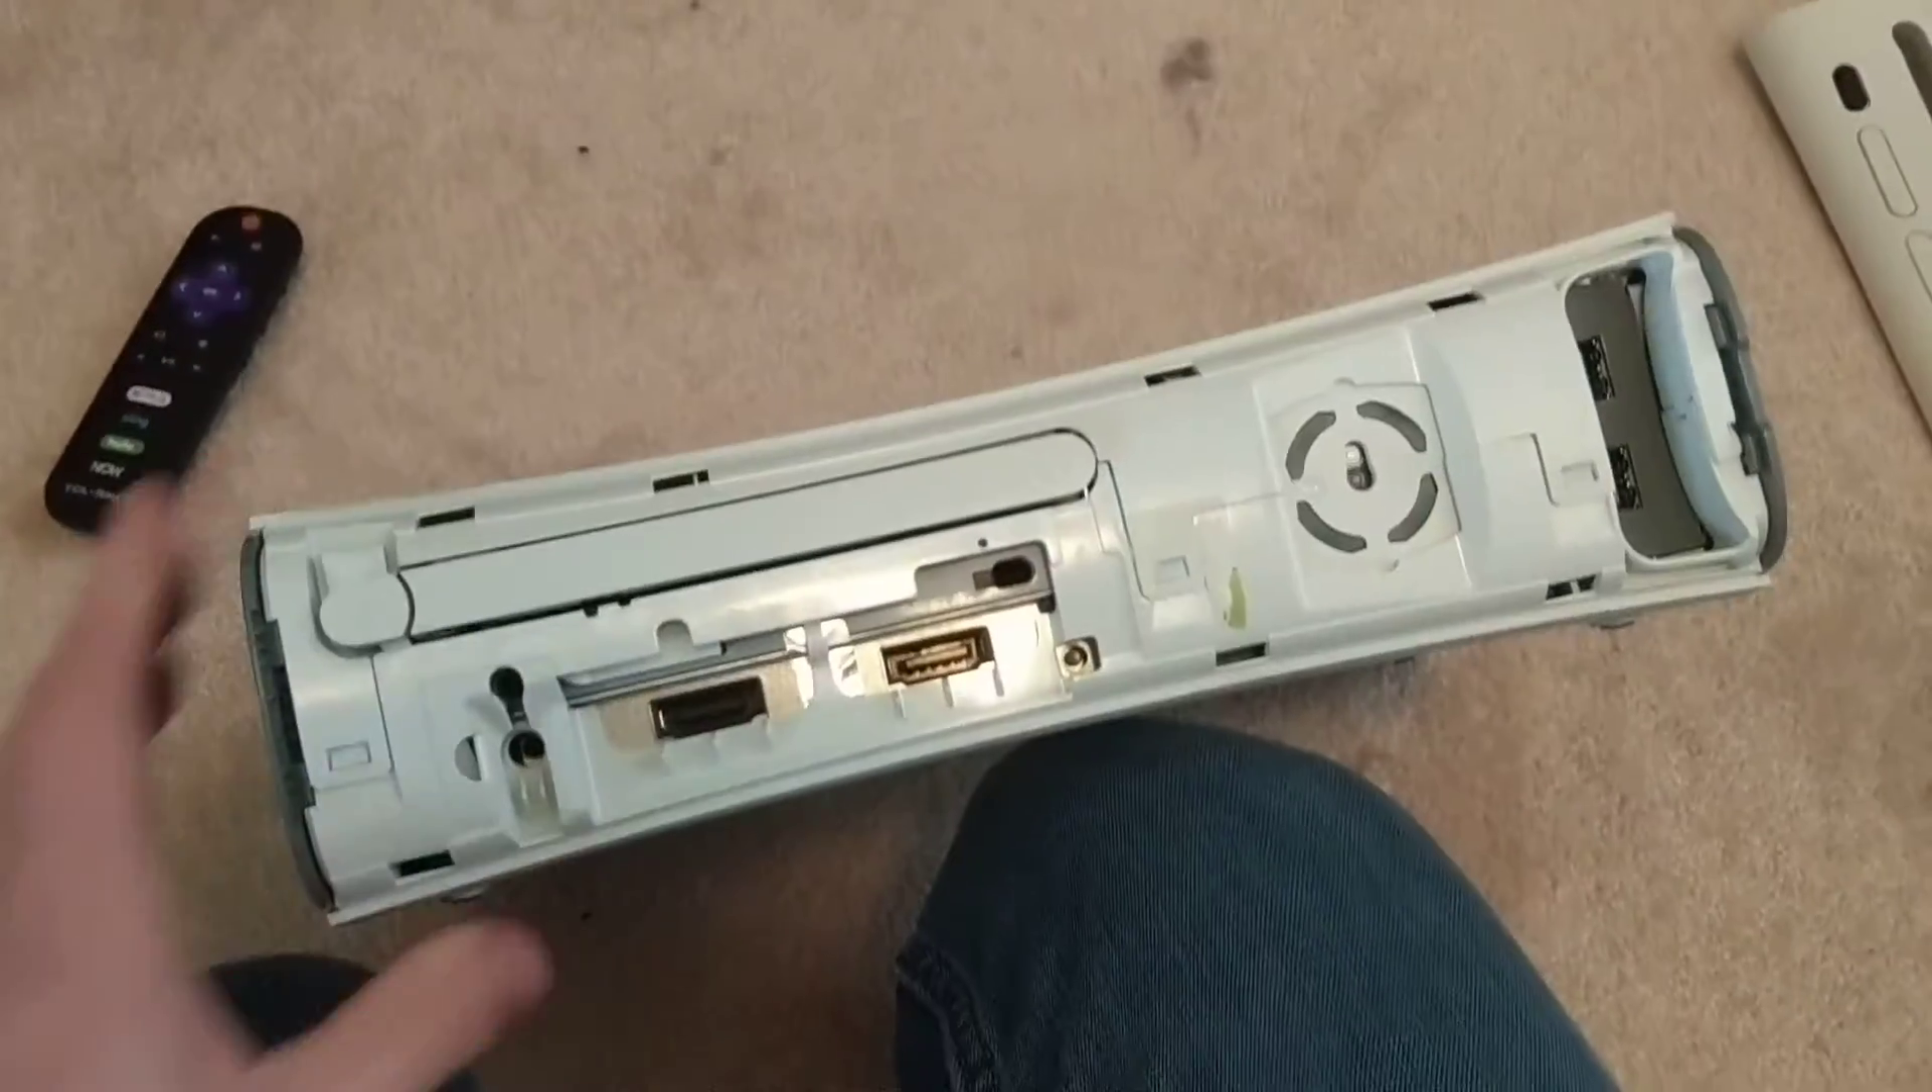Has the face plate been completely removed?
Yes.